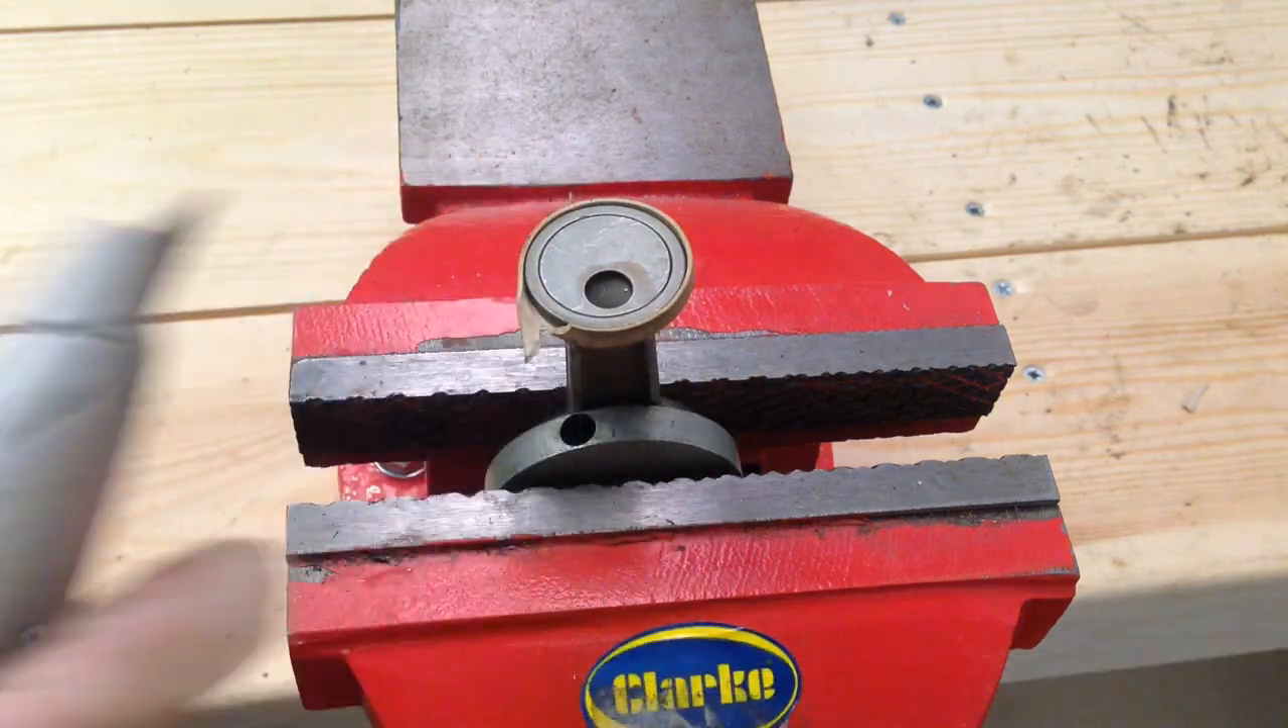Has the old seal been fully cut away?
No.